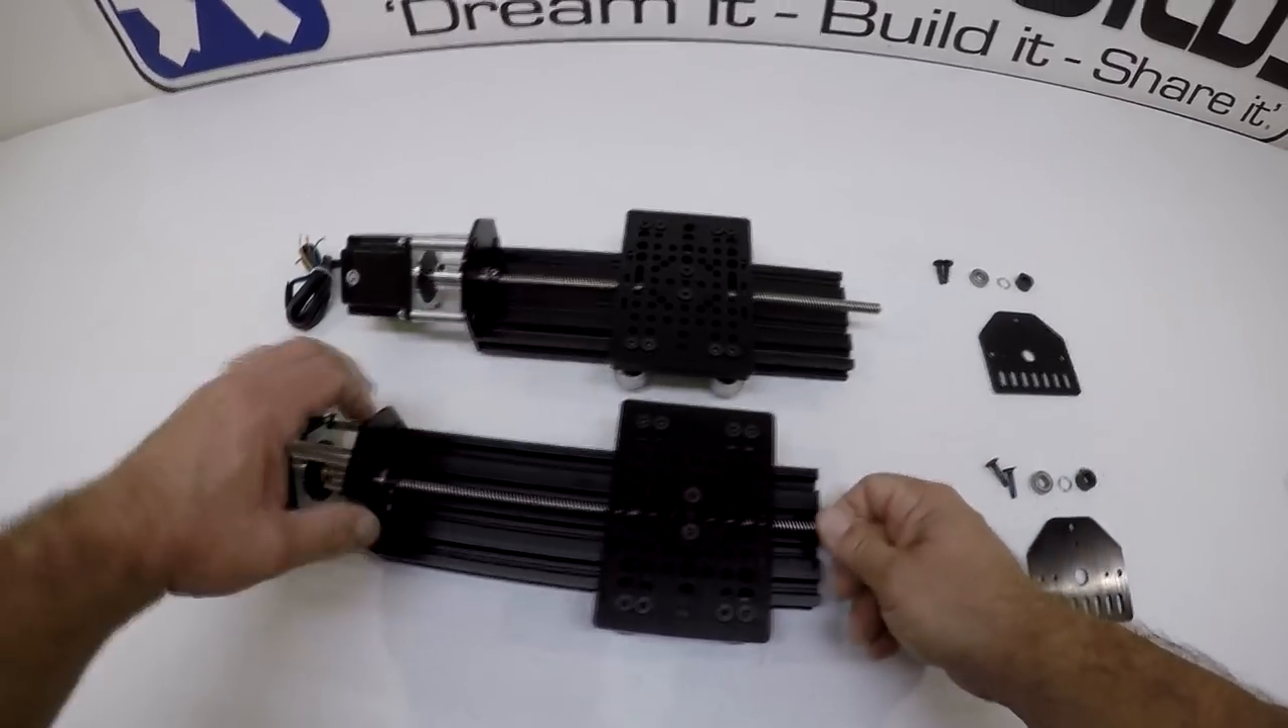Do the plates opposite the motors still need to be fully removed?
No.